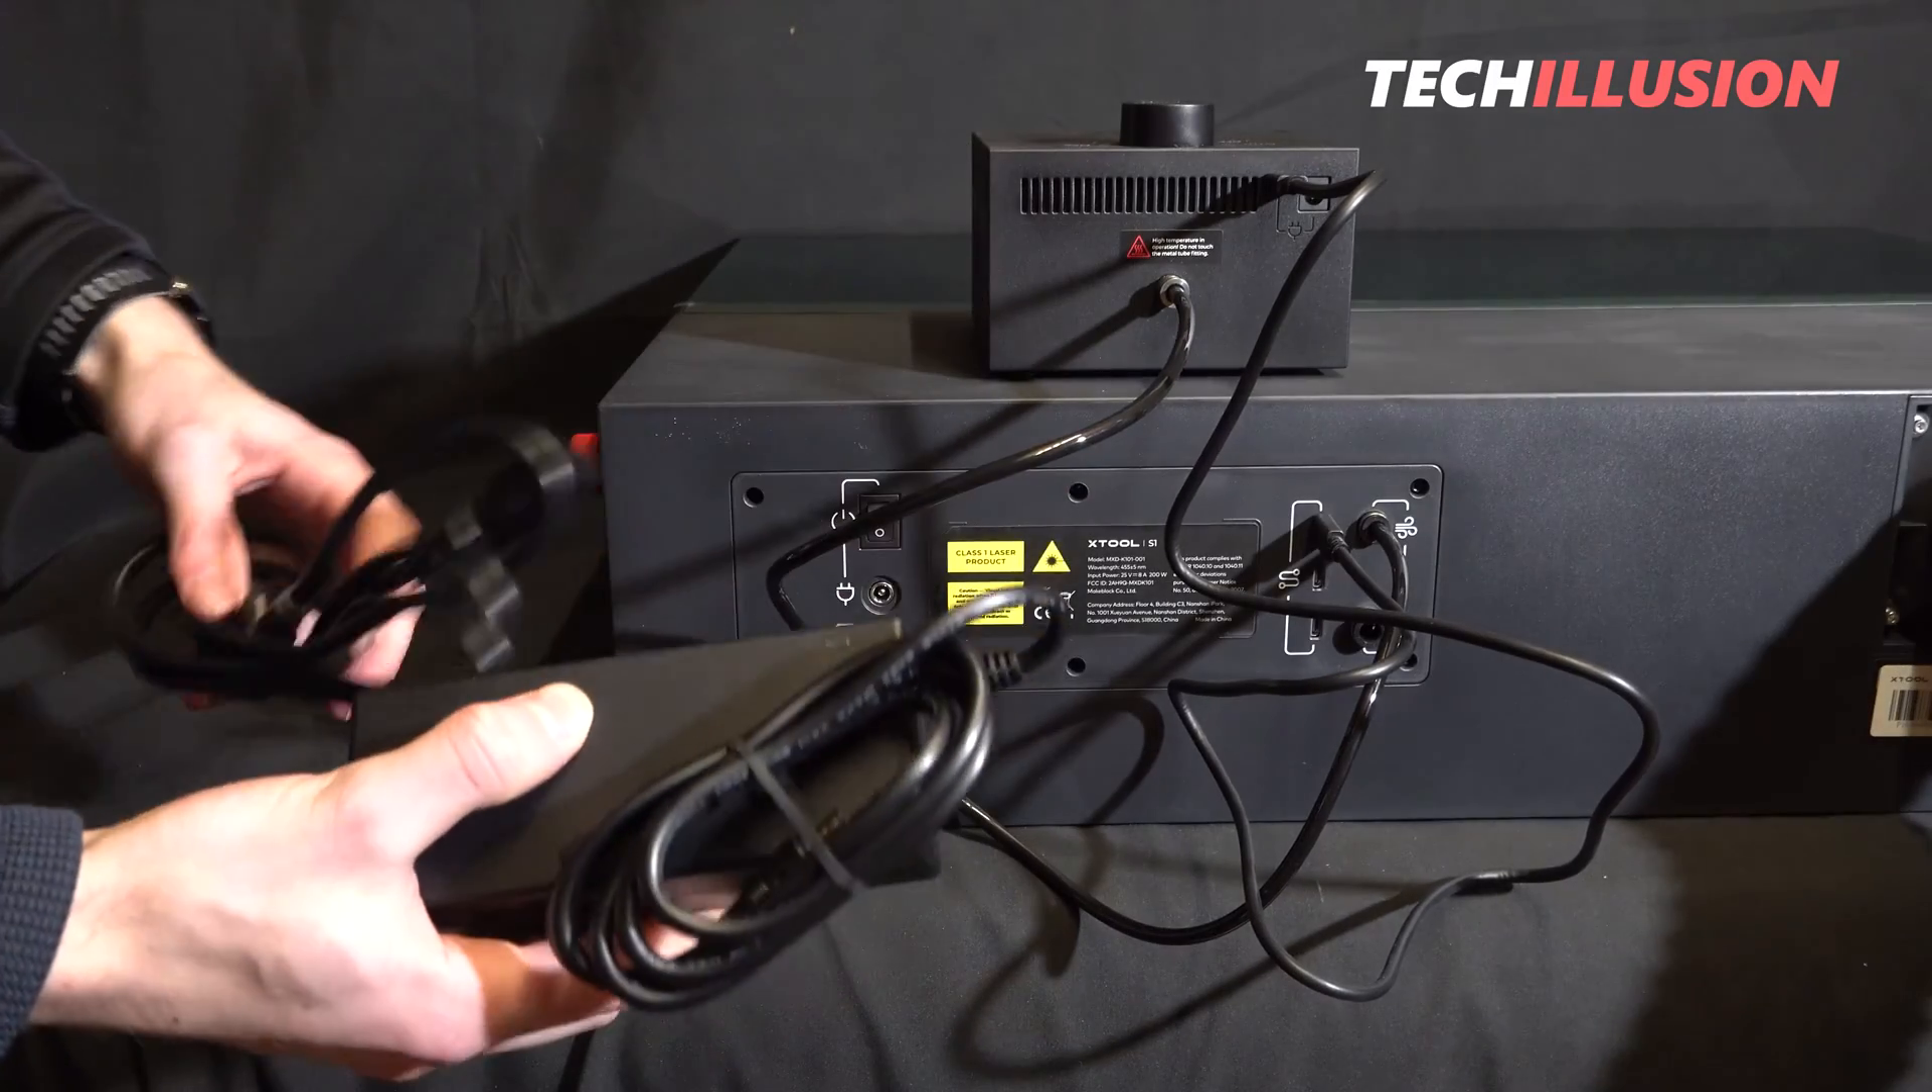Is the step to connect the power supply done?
No.